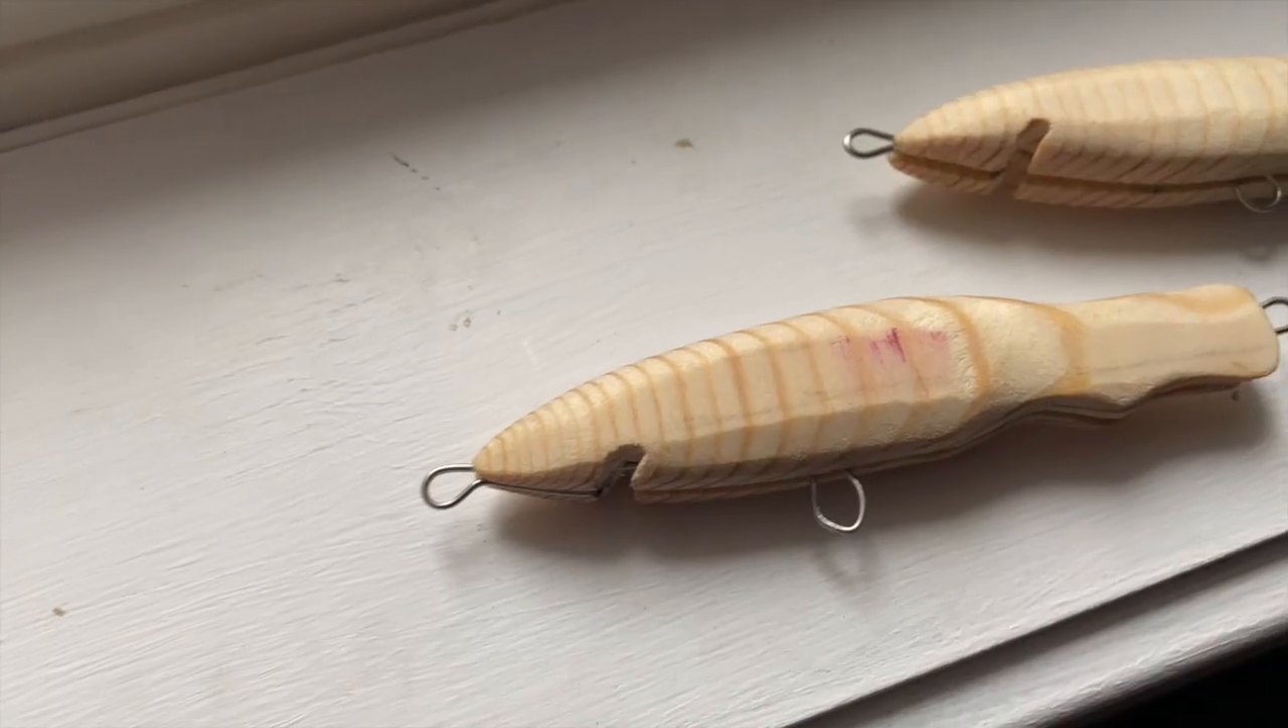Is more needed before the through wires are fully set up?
No.